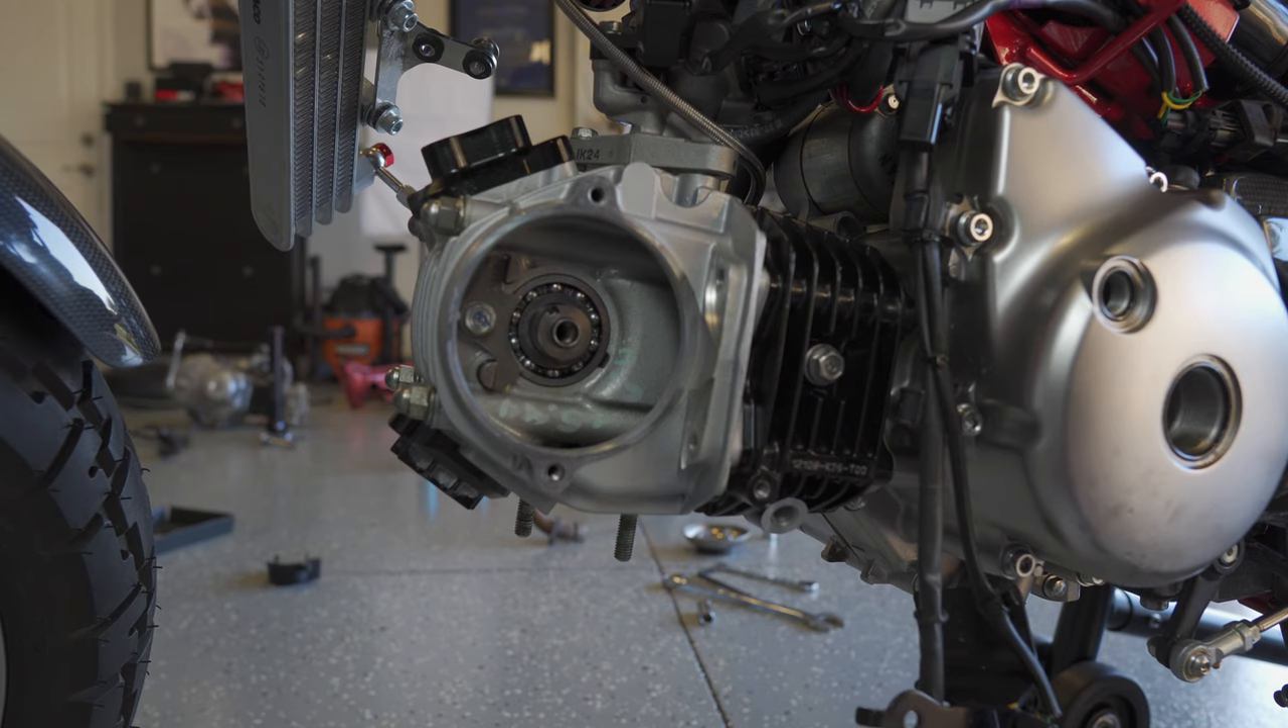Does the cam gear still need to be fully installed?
Yes.